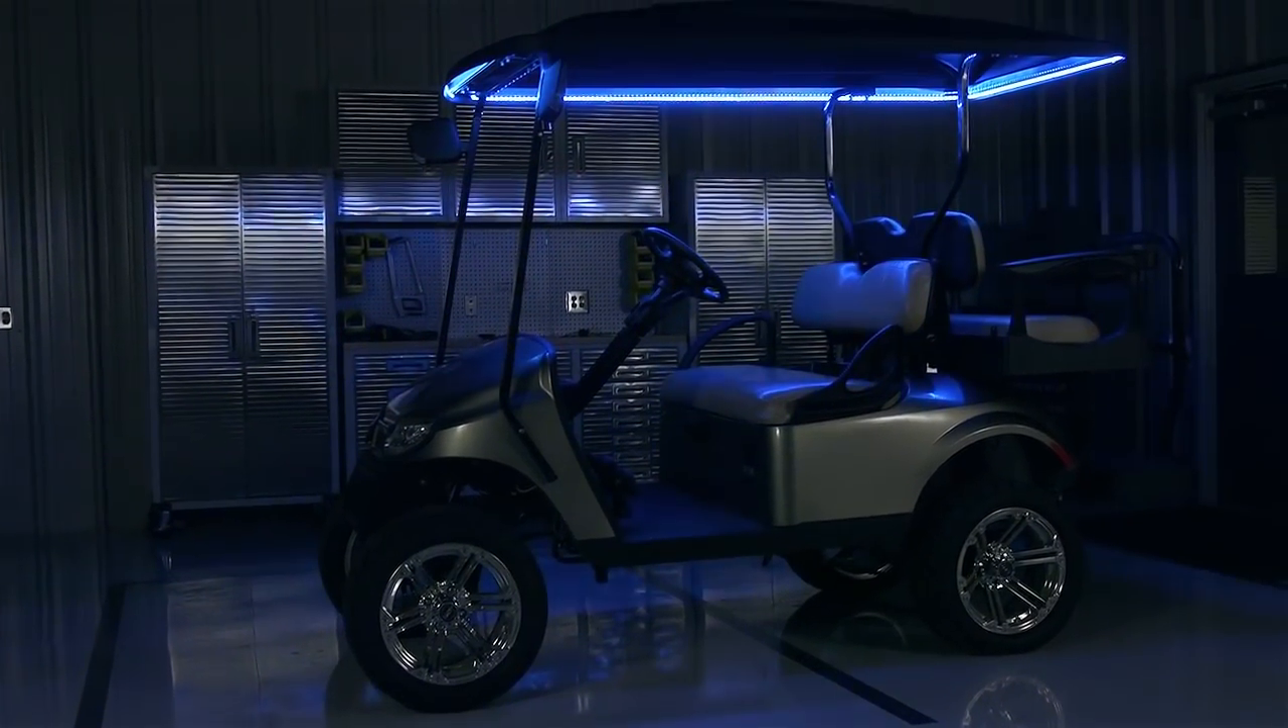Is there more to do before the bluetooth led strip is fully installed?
No.